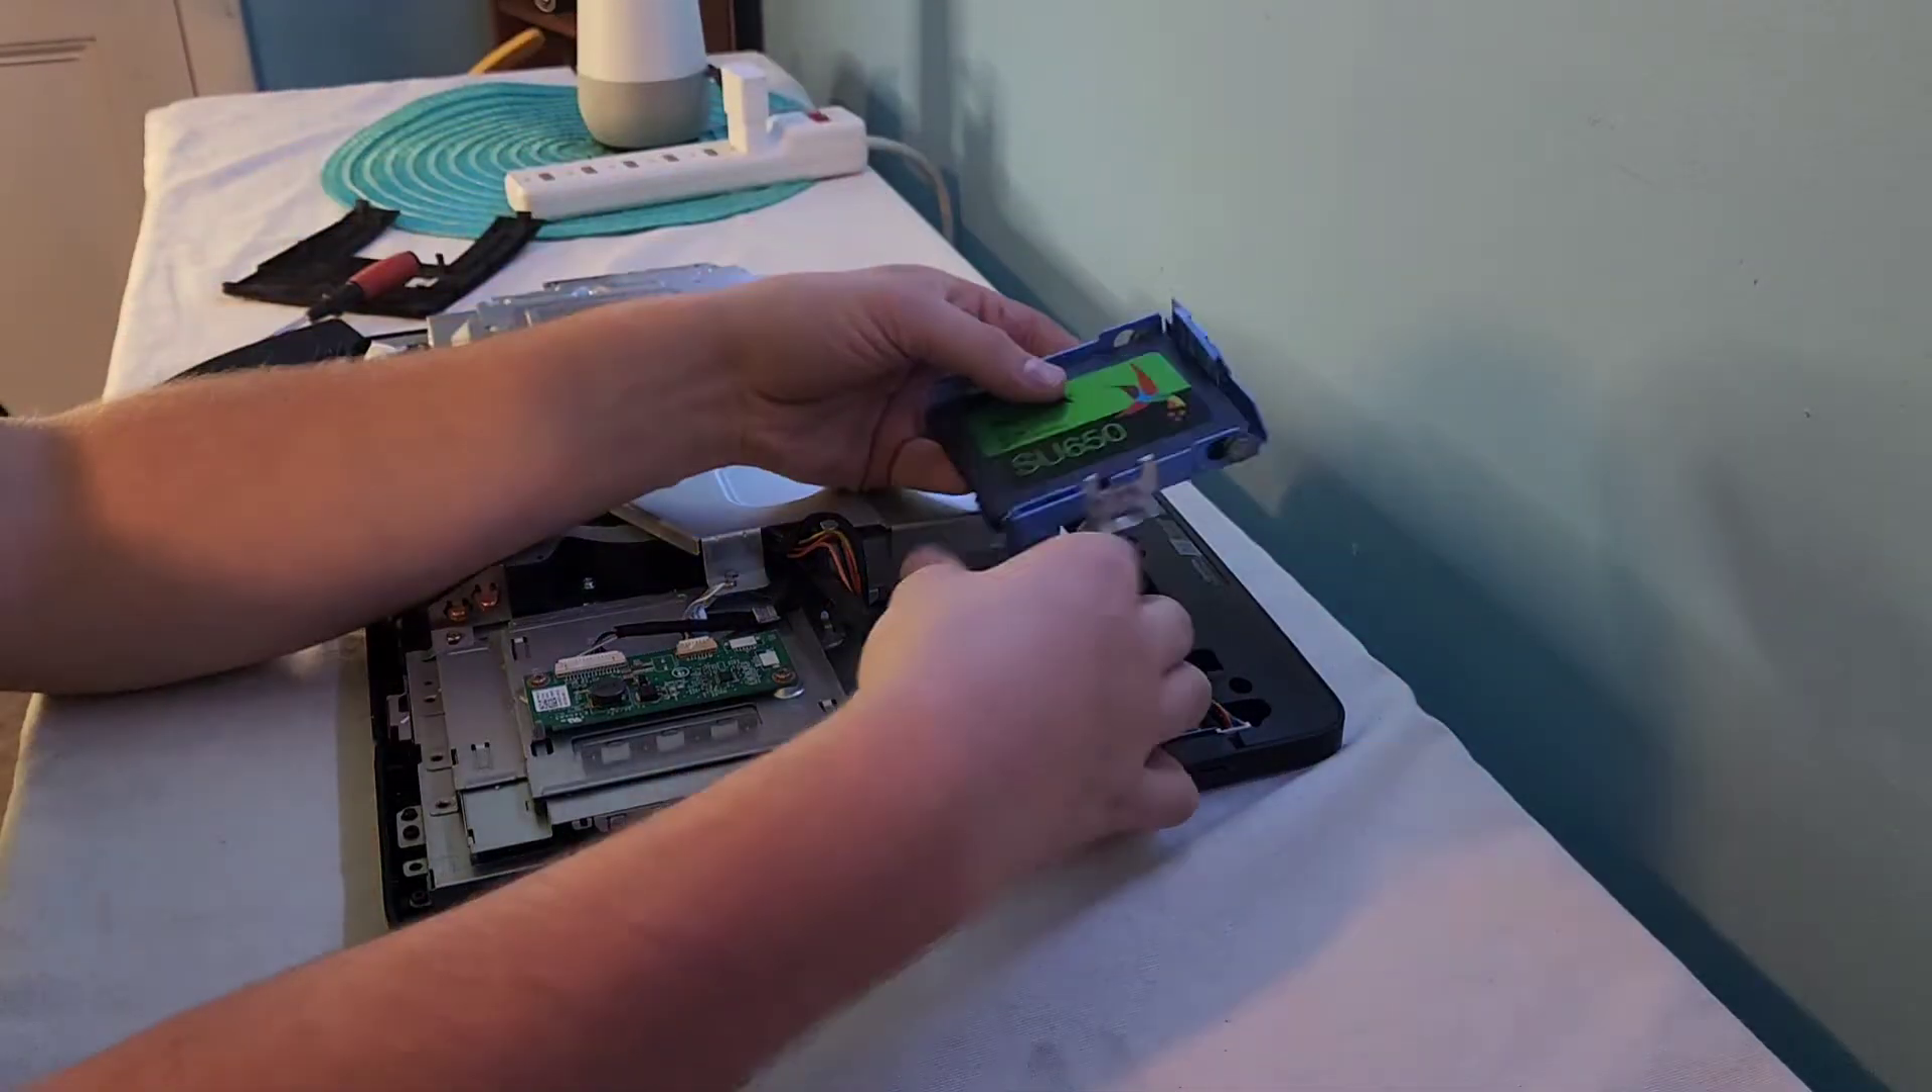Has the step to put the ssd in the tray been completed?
Yes.